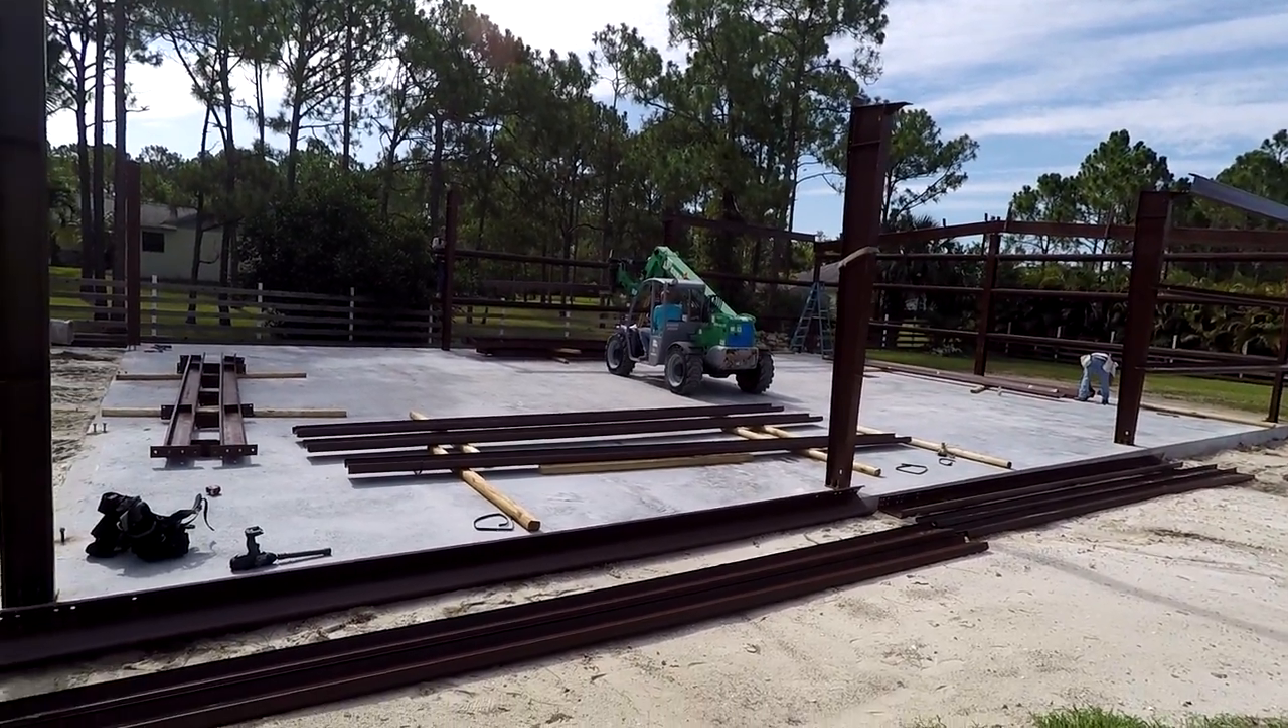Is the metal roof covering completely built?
No.